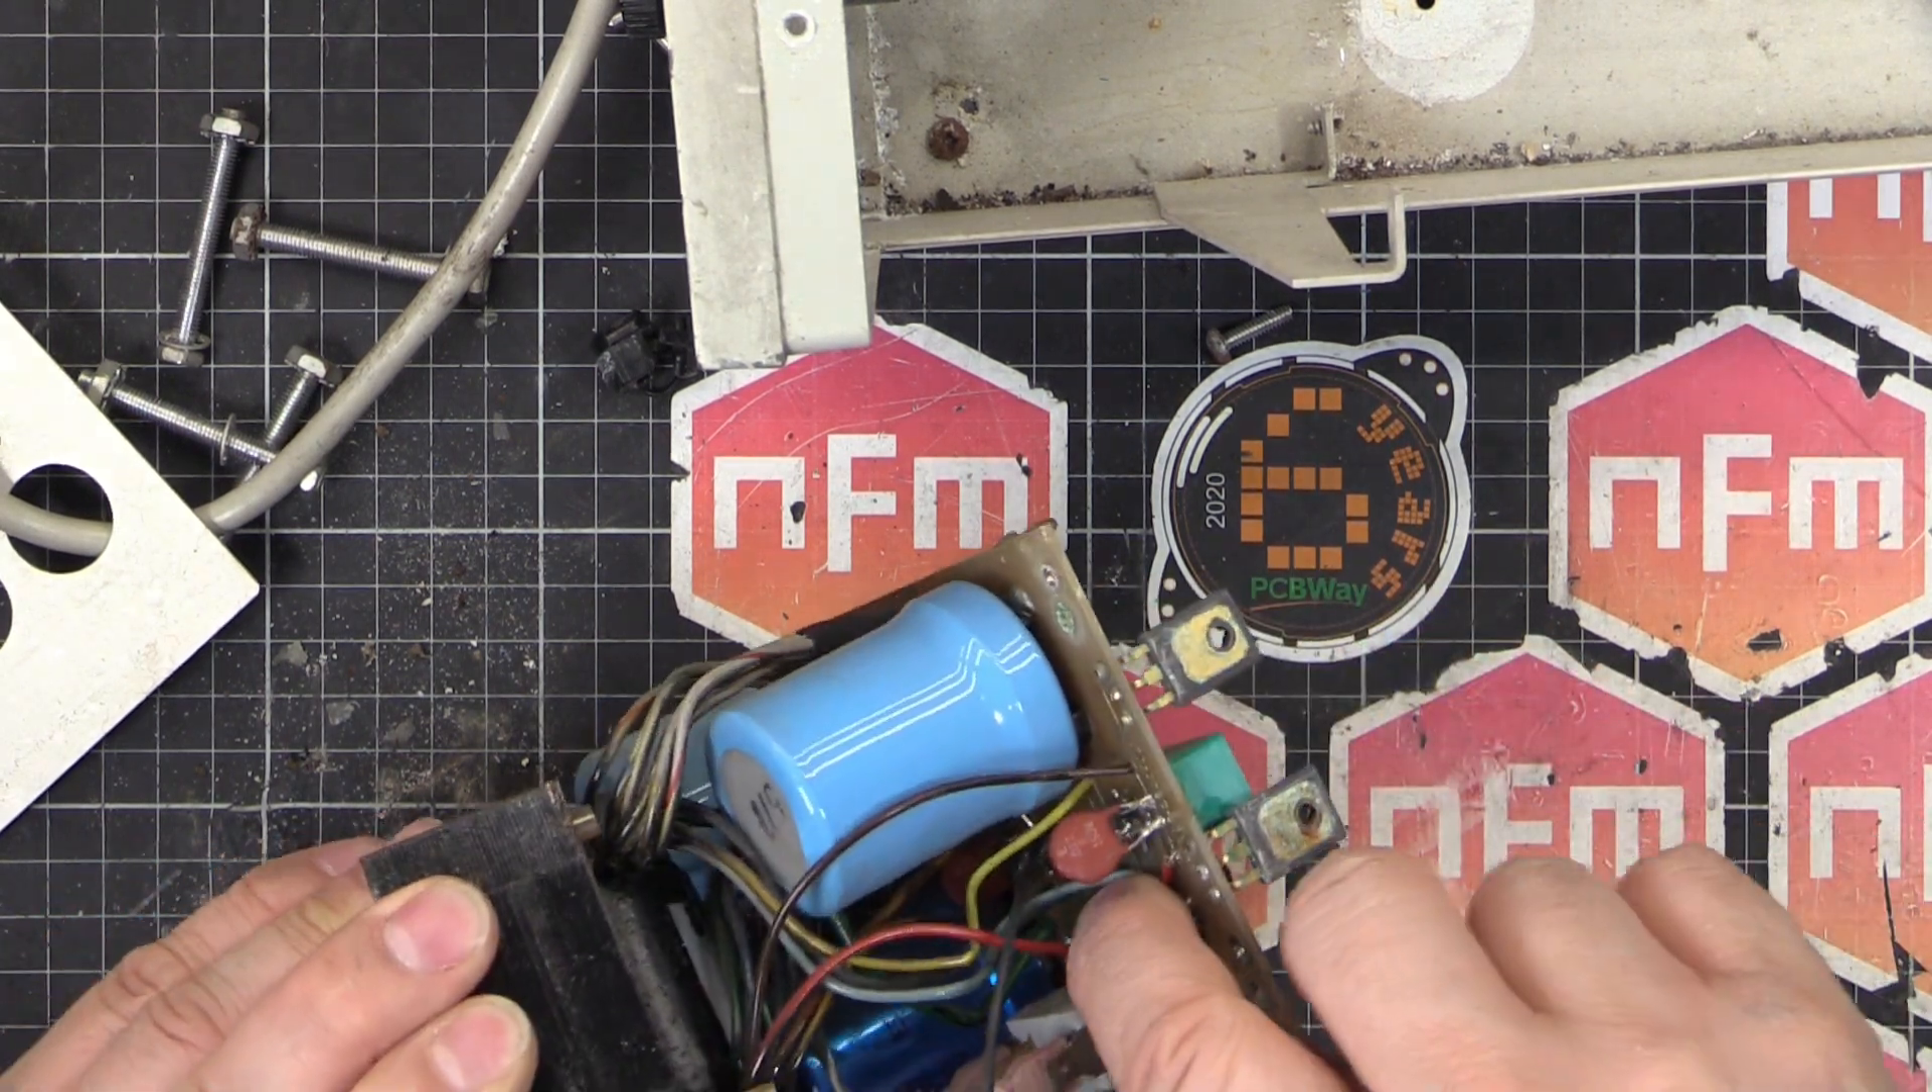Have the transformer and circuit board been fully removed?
Yes.